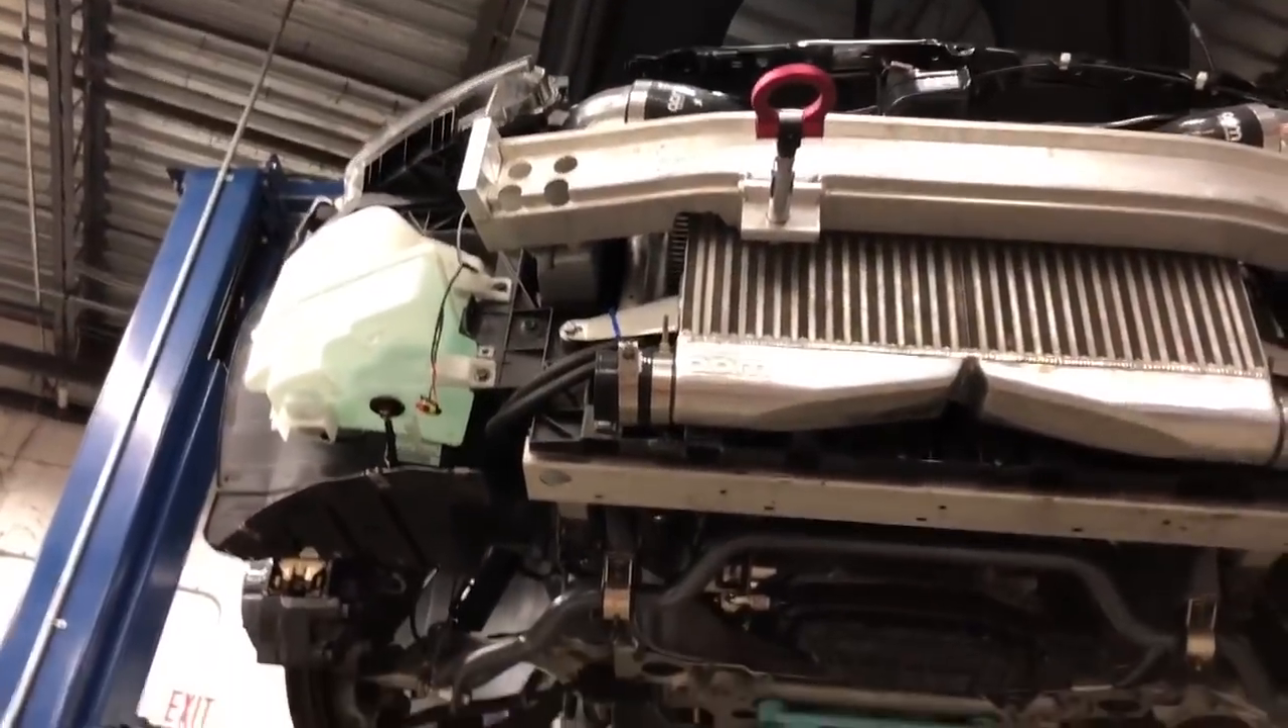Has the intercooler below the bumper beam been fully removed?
No.